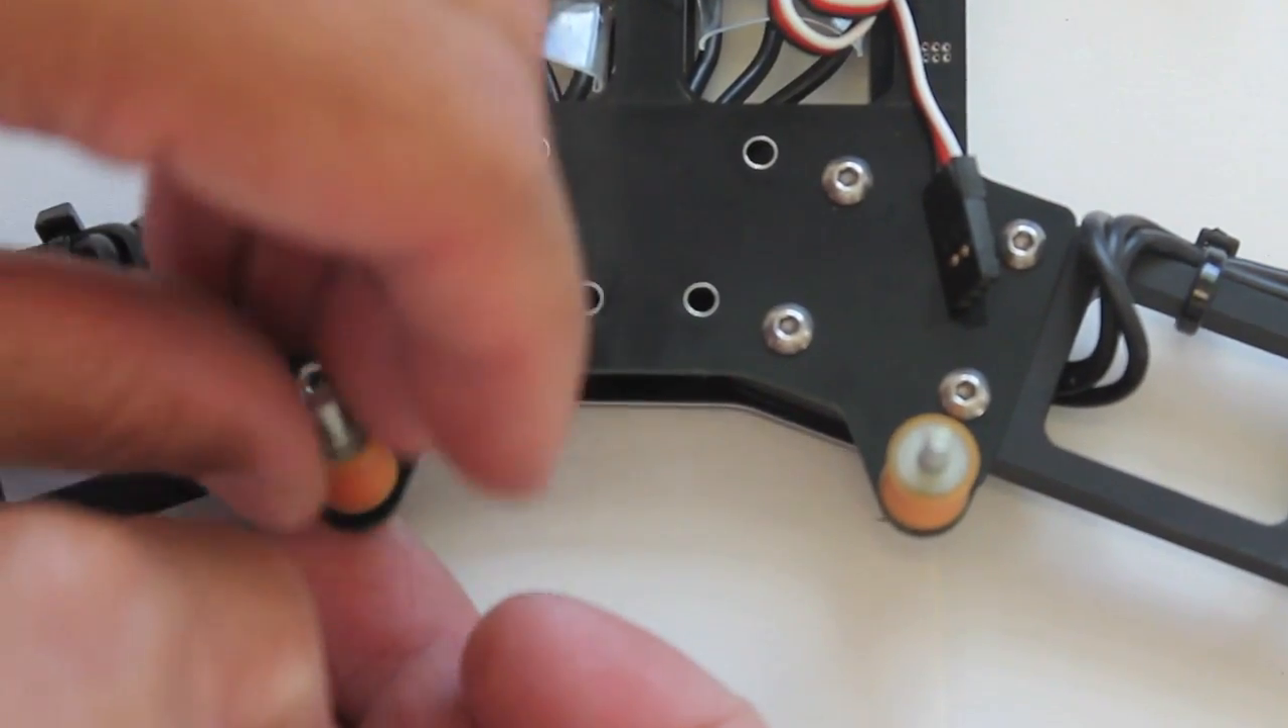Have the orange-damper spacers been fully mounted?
No.